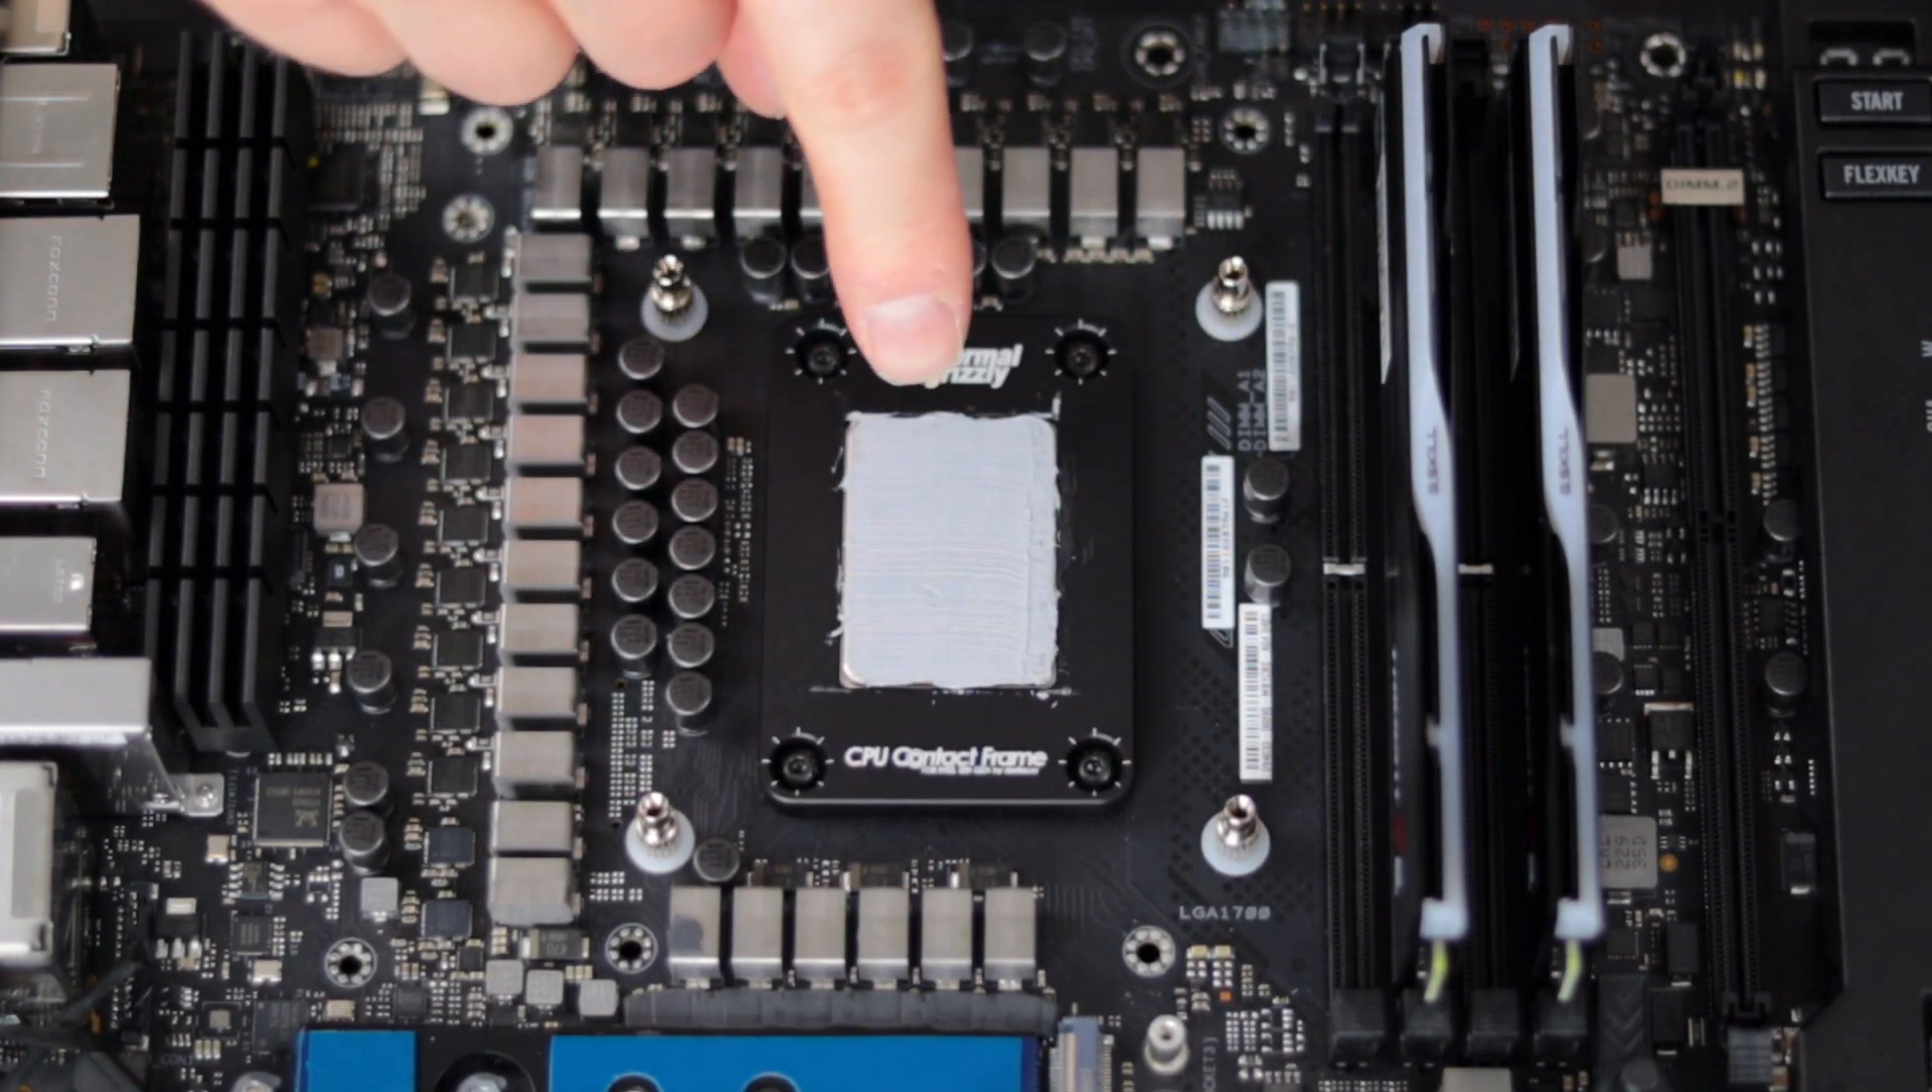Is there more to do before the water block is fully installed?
Yes.